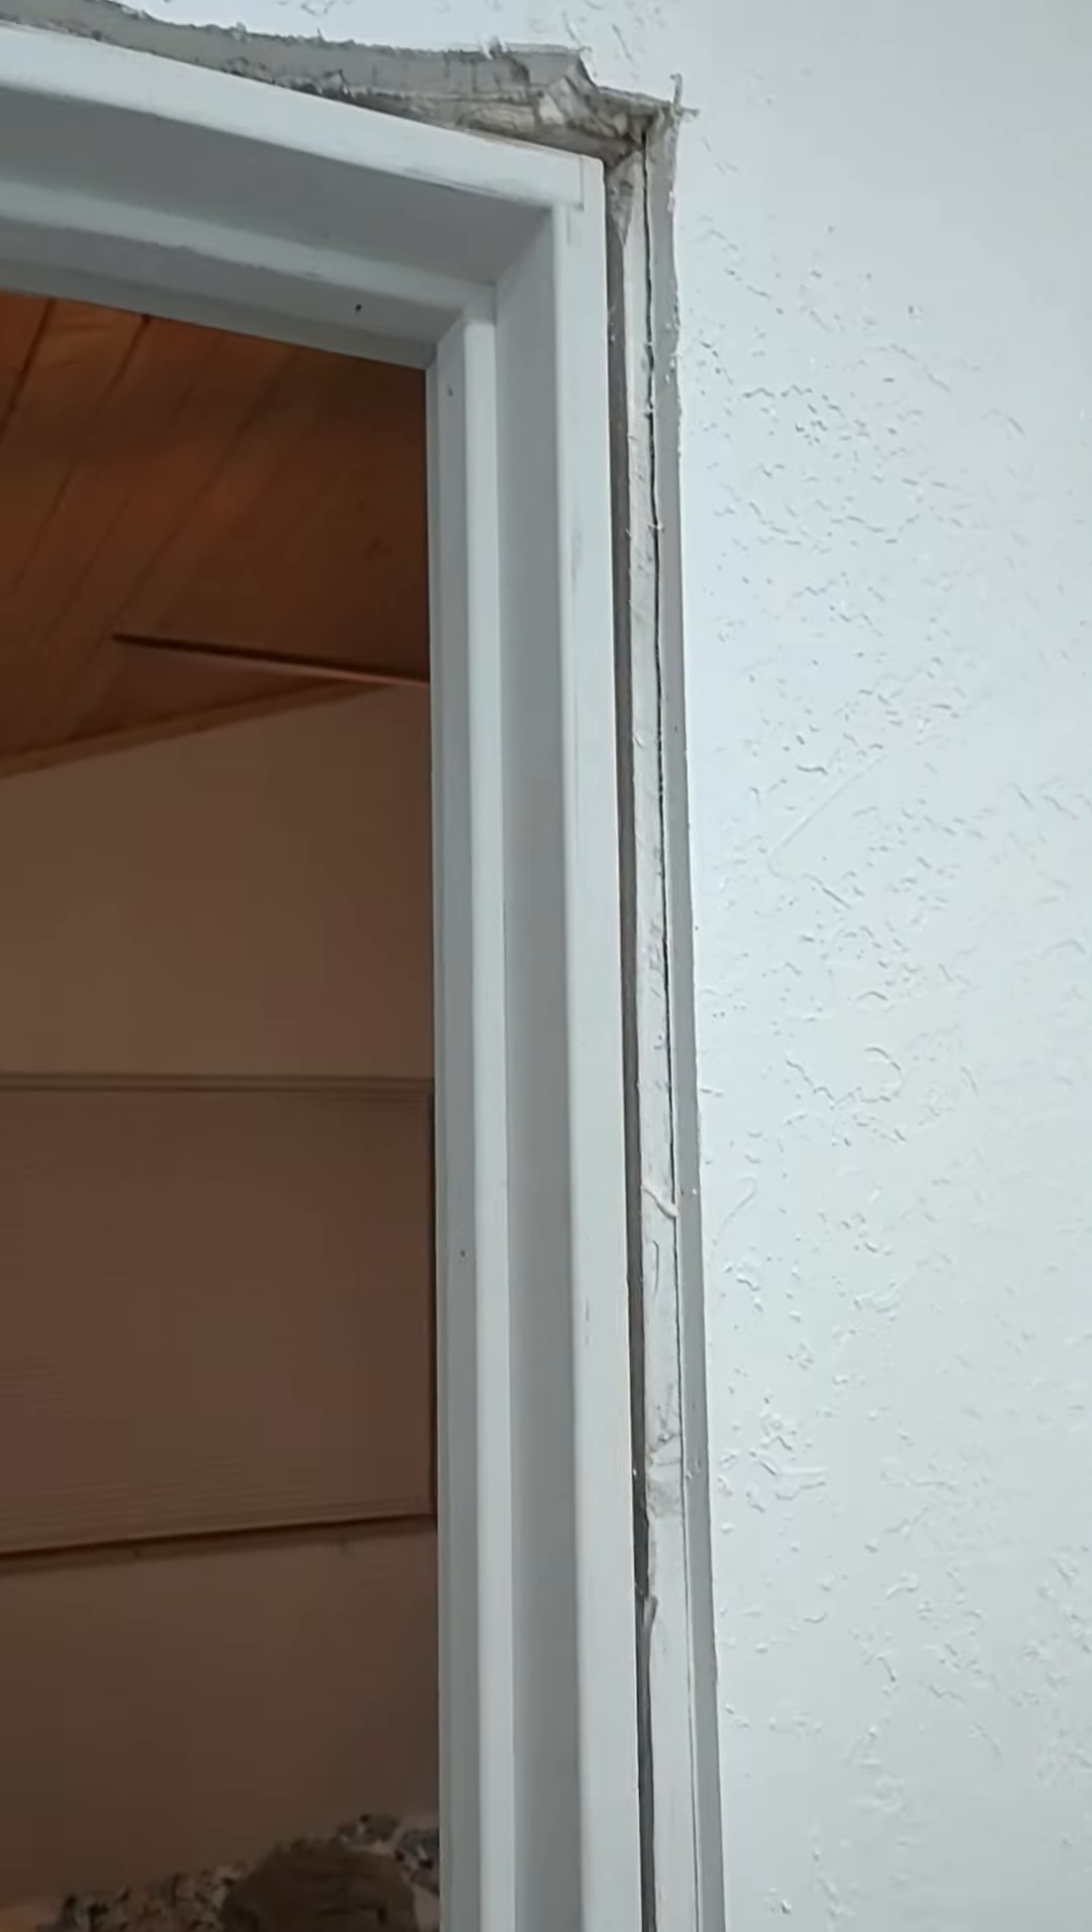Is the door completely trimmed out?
No.